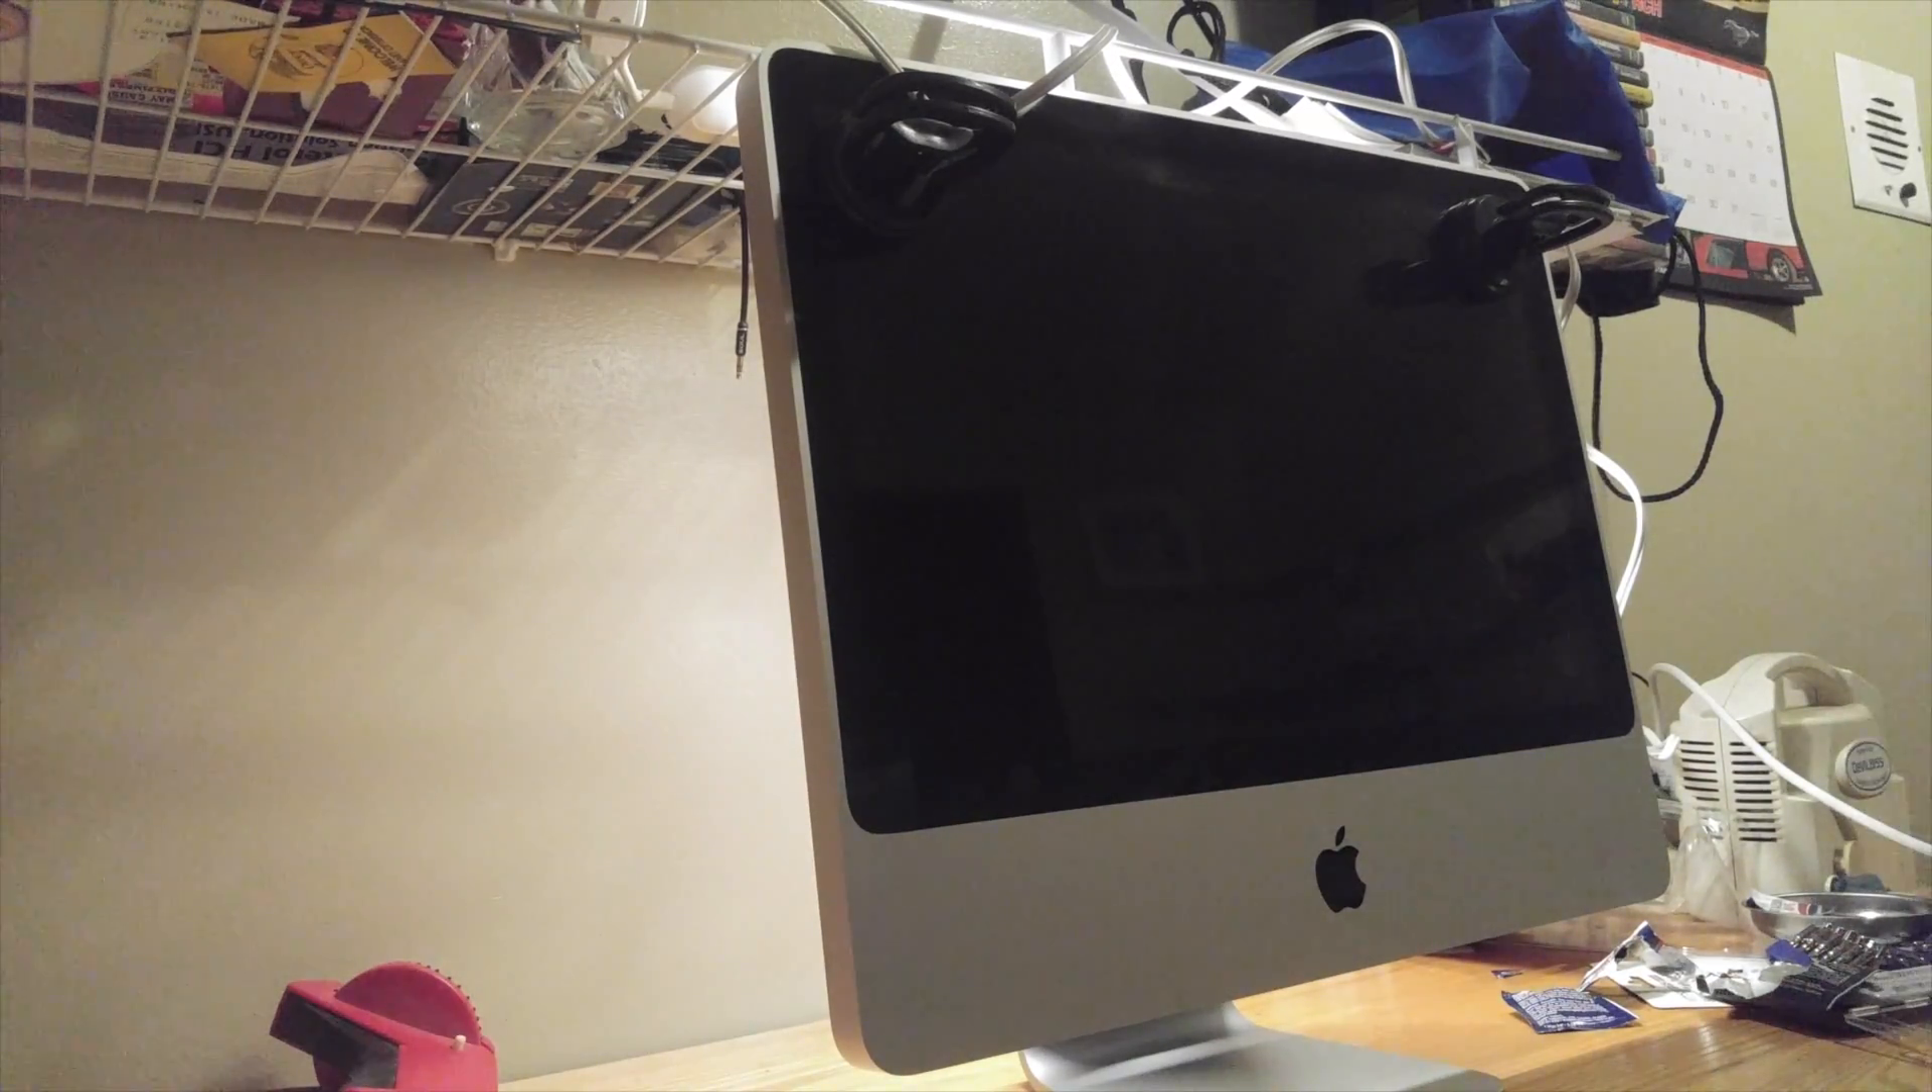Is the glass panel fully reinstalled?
Yes.